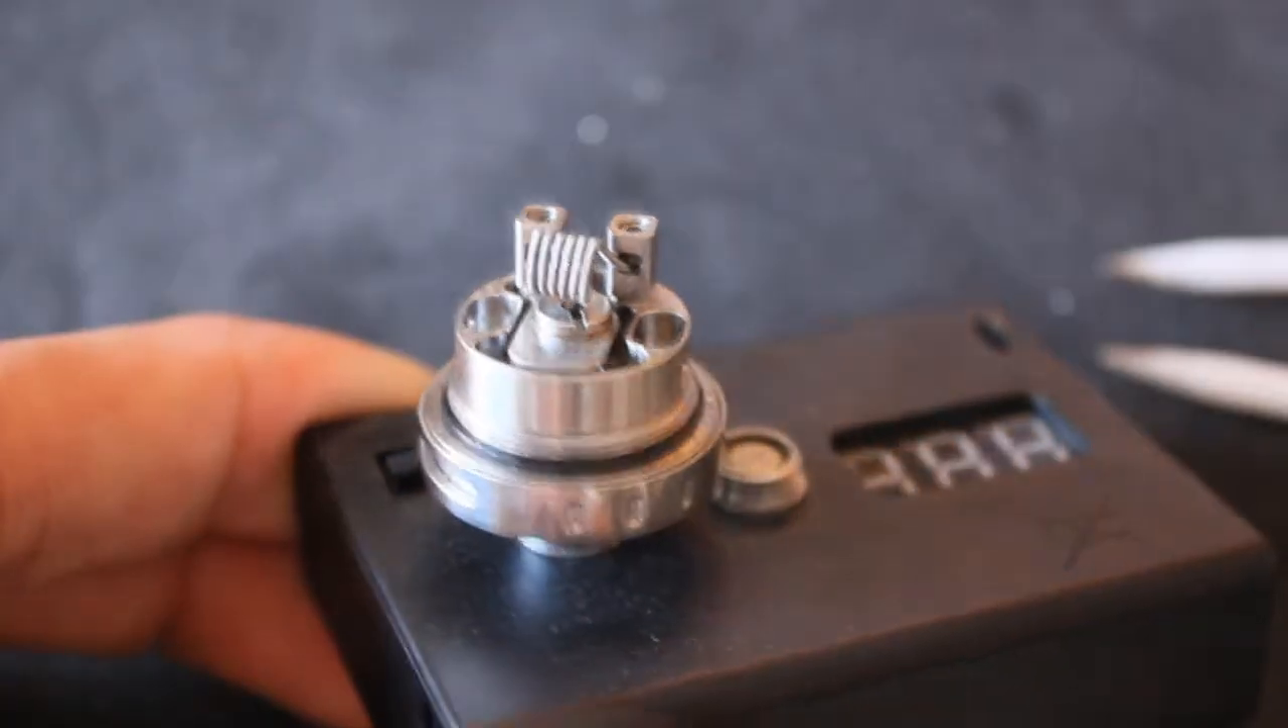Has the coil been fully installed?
Yes.